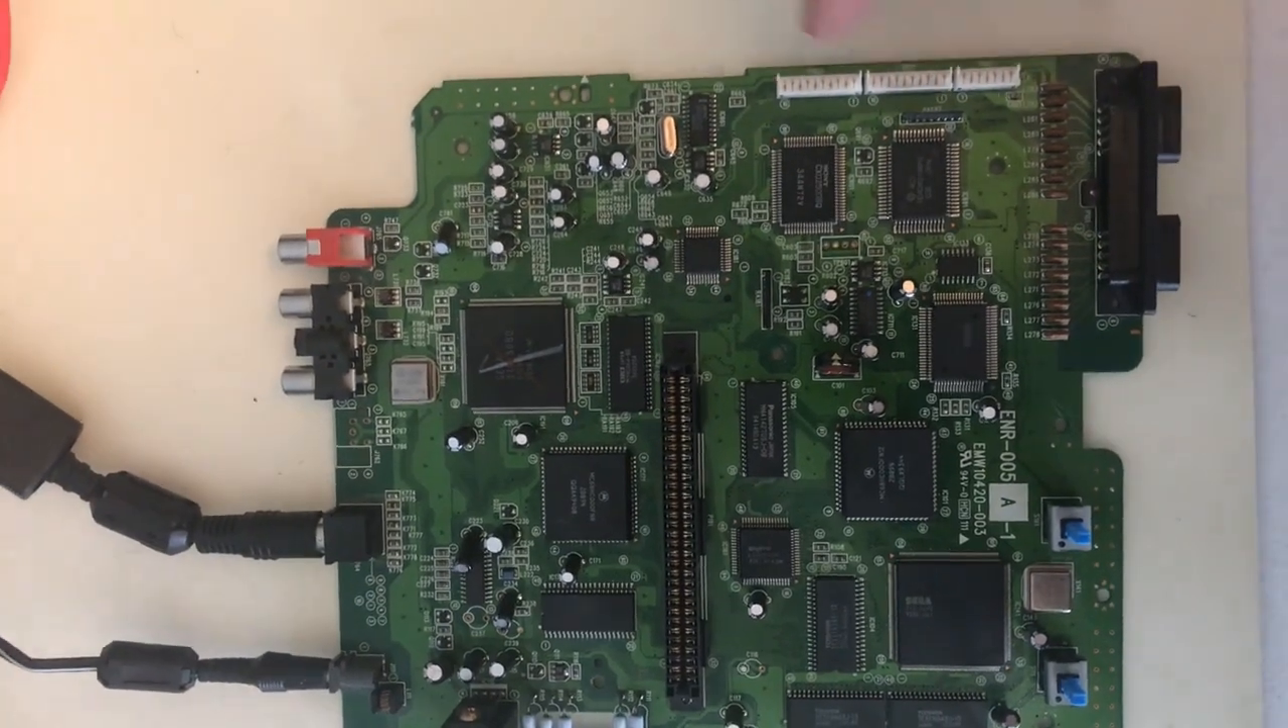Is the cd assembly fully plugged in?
No.